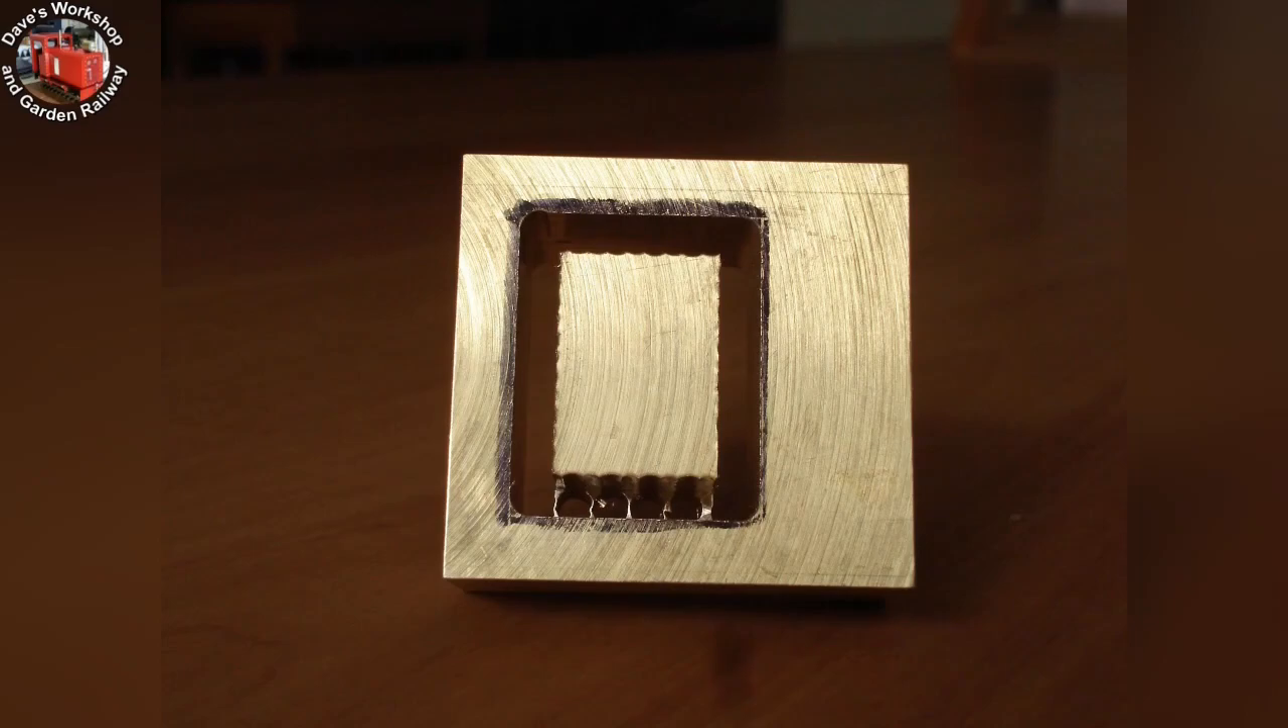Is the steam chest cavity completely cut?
No.